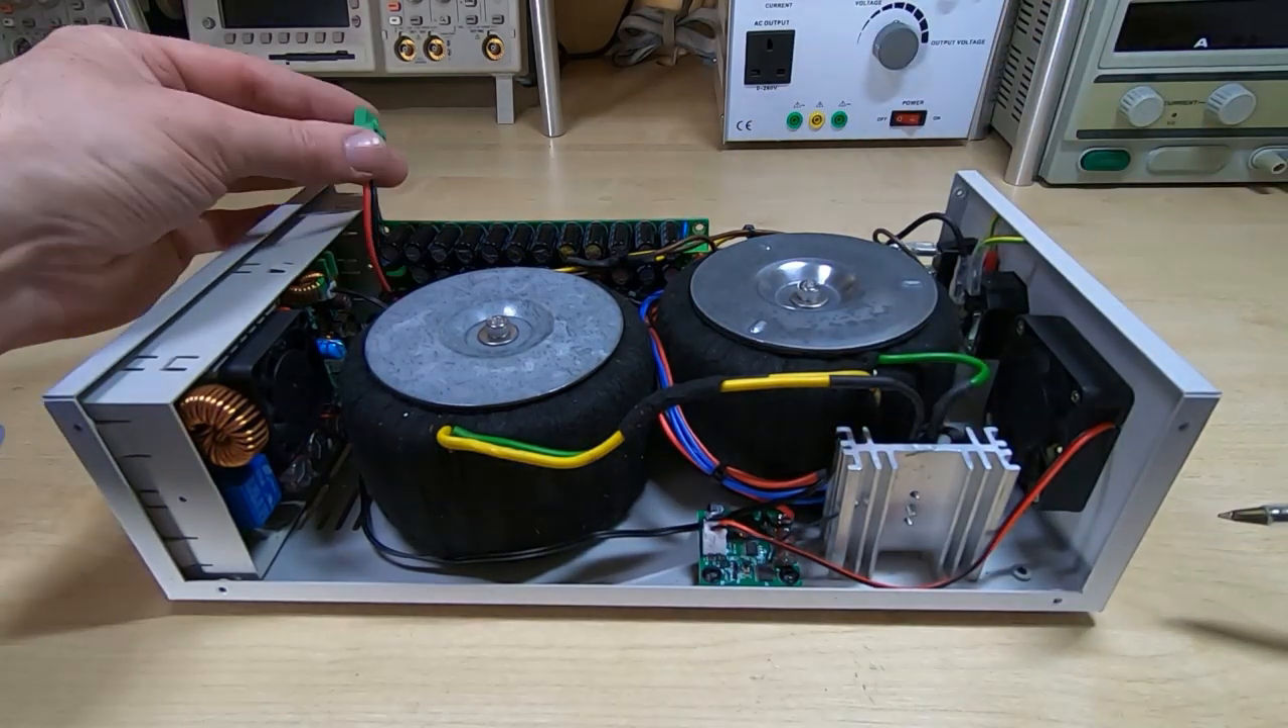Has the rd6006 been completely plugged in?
No.